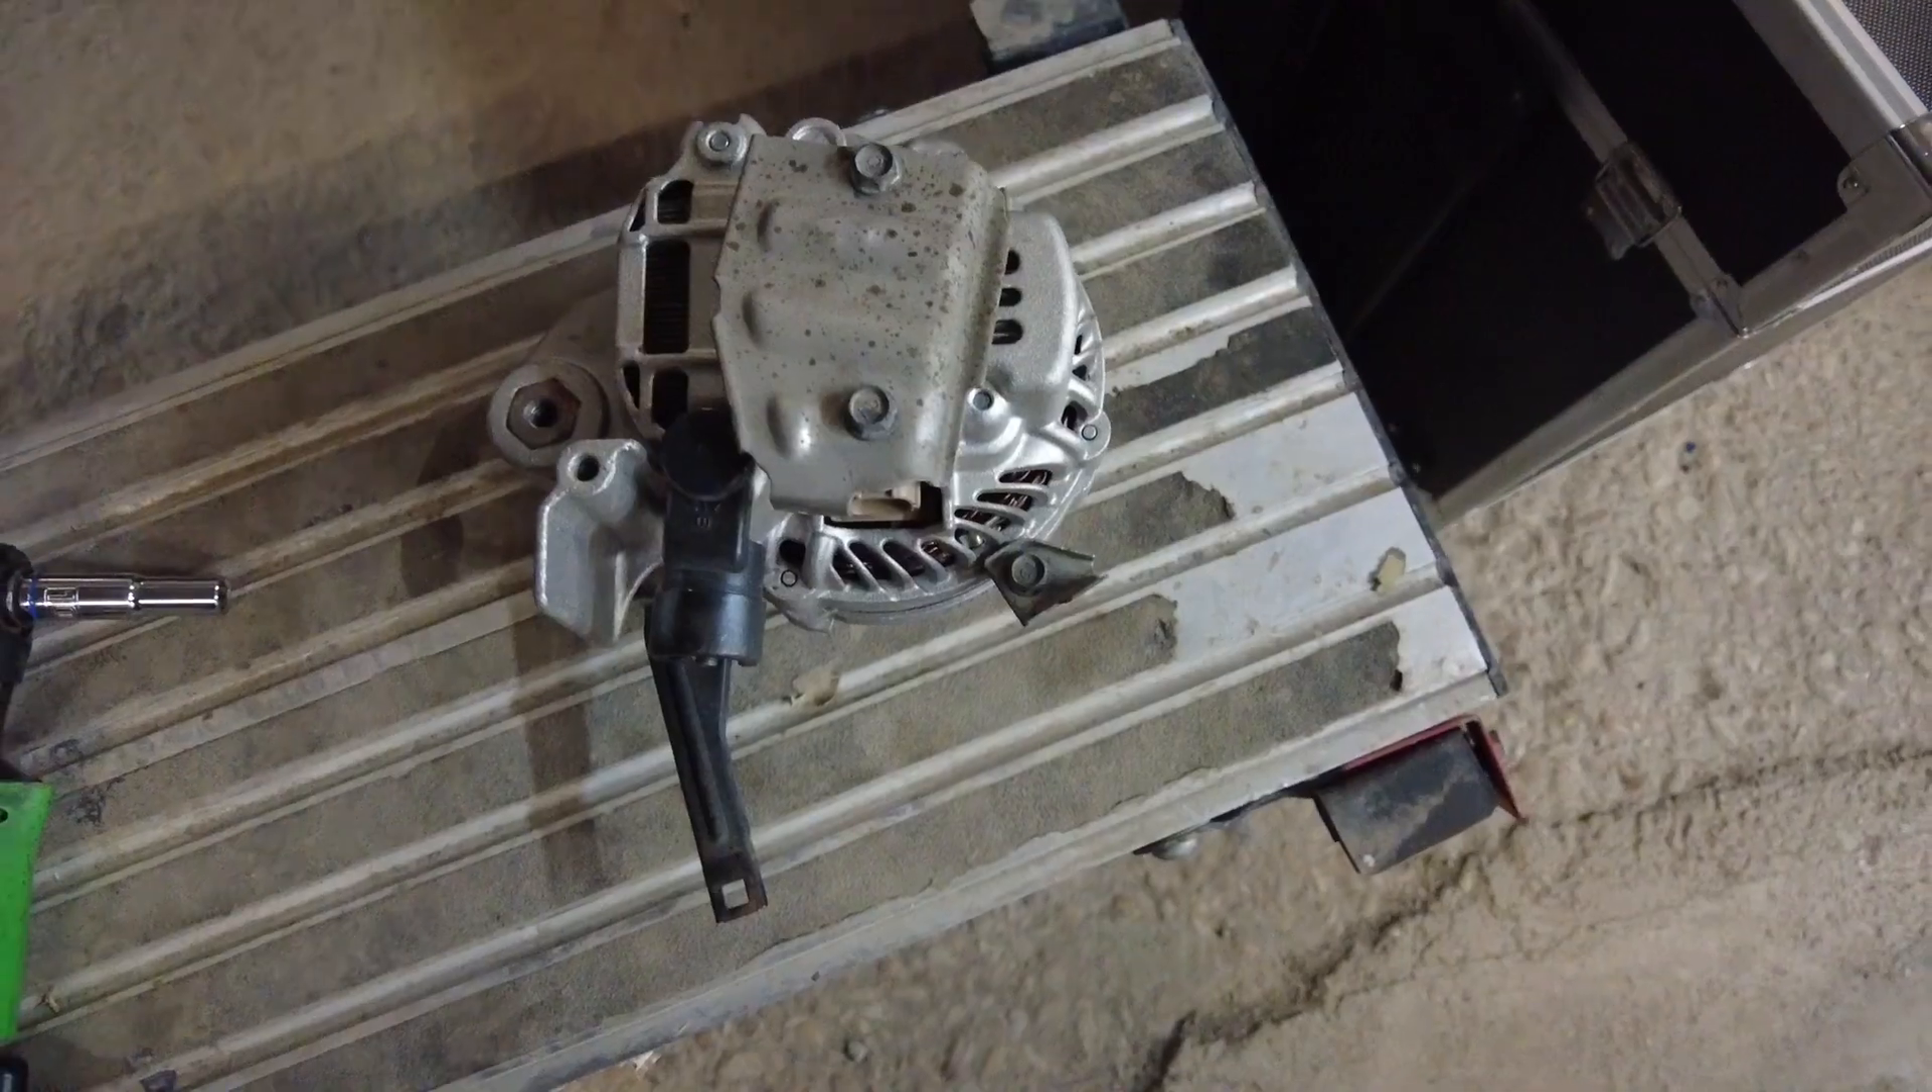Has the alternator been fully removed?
Yes.